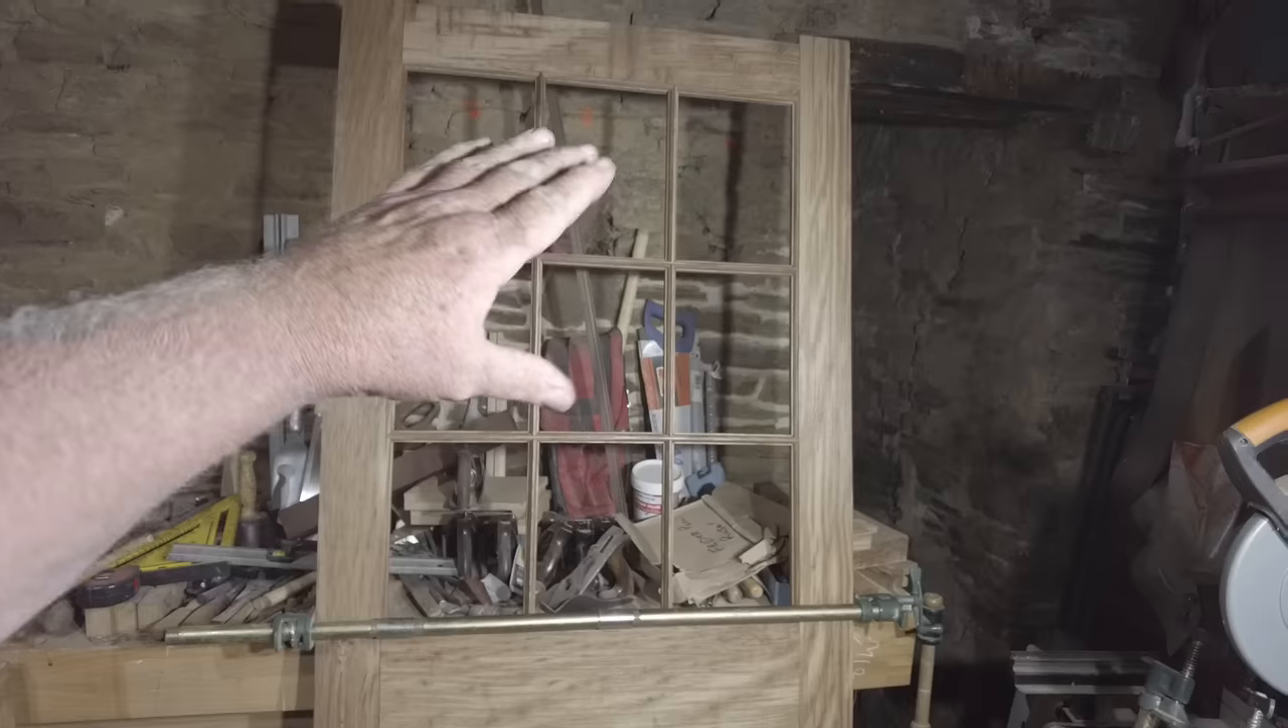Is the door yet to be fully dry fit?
No.